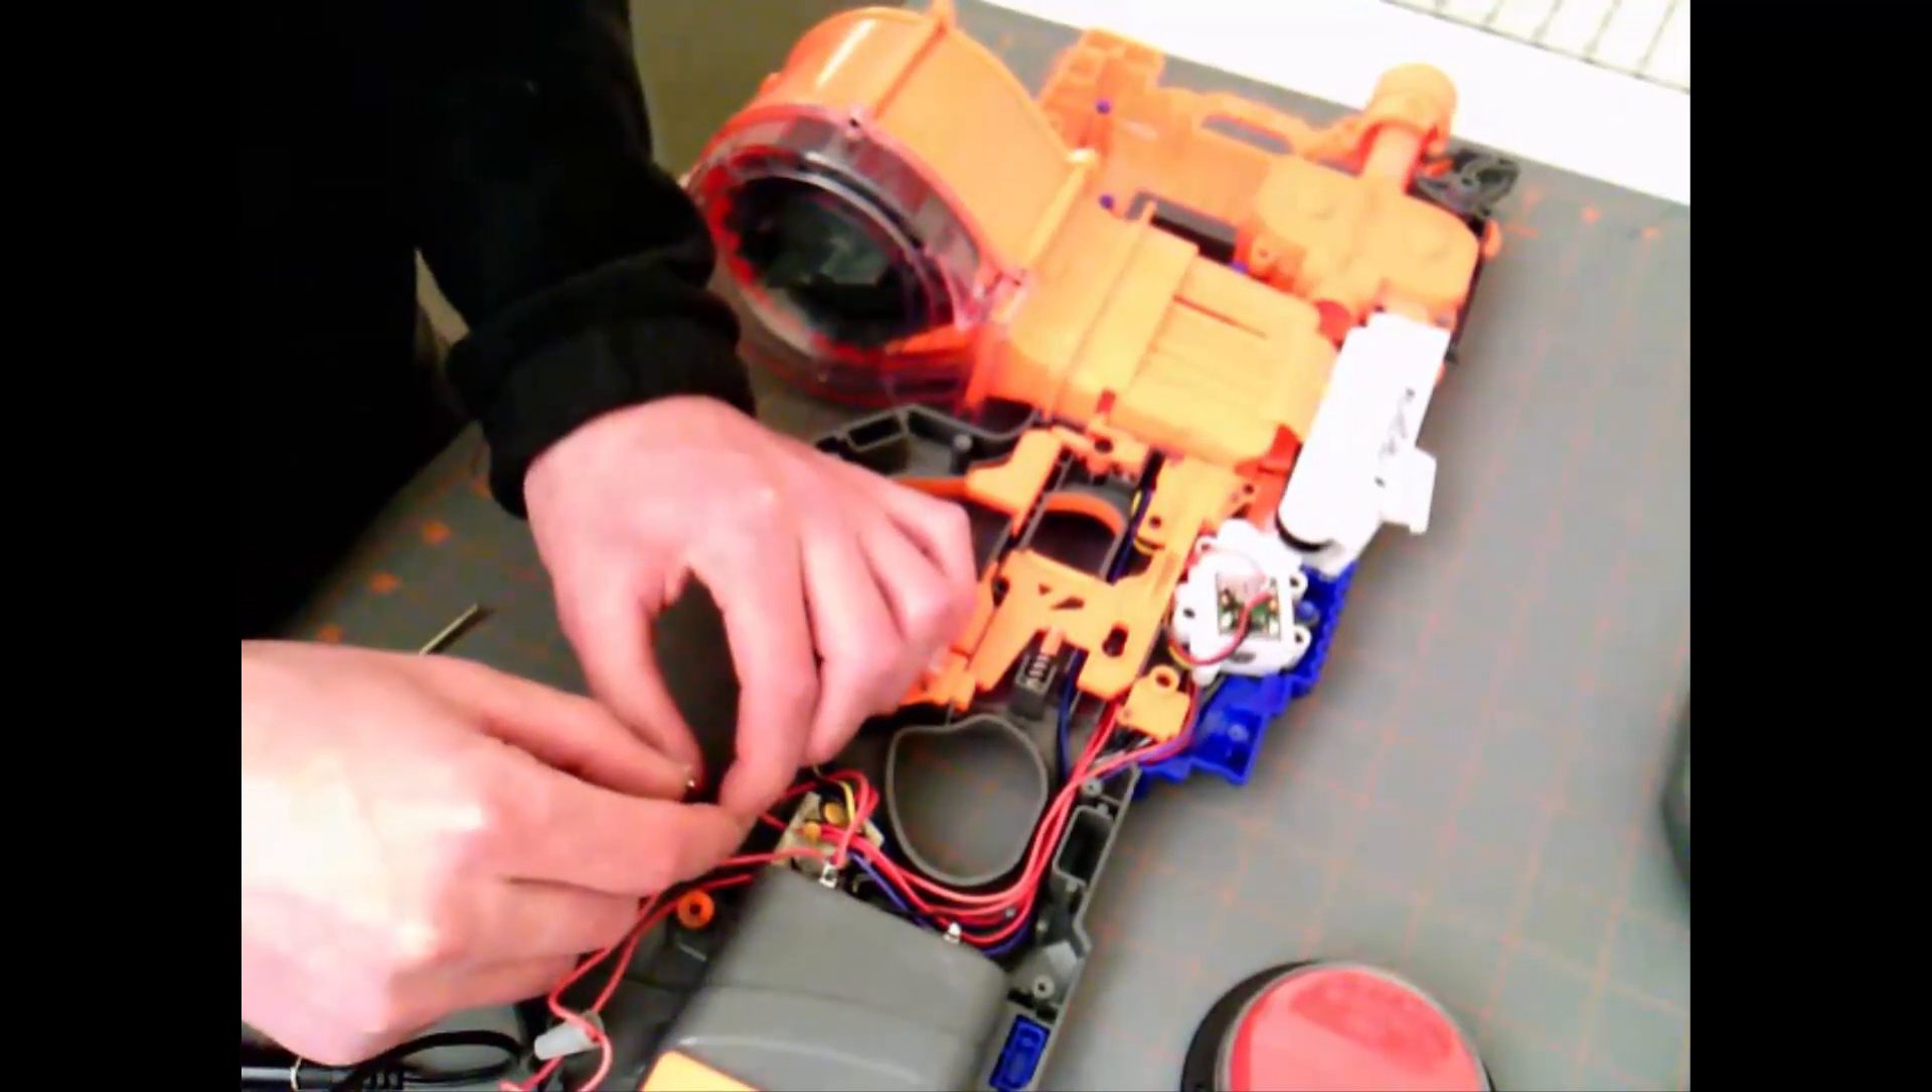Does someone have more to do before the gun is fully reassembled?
Yes.